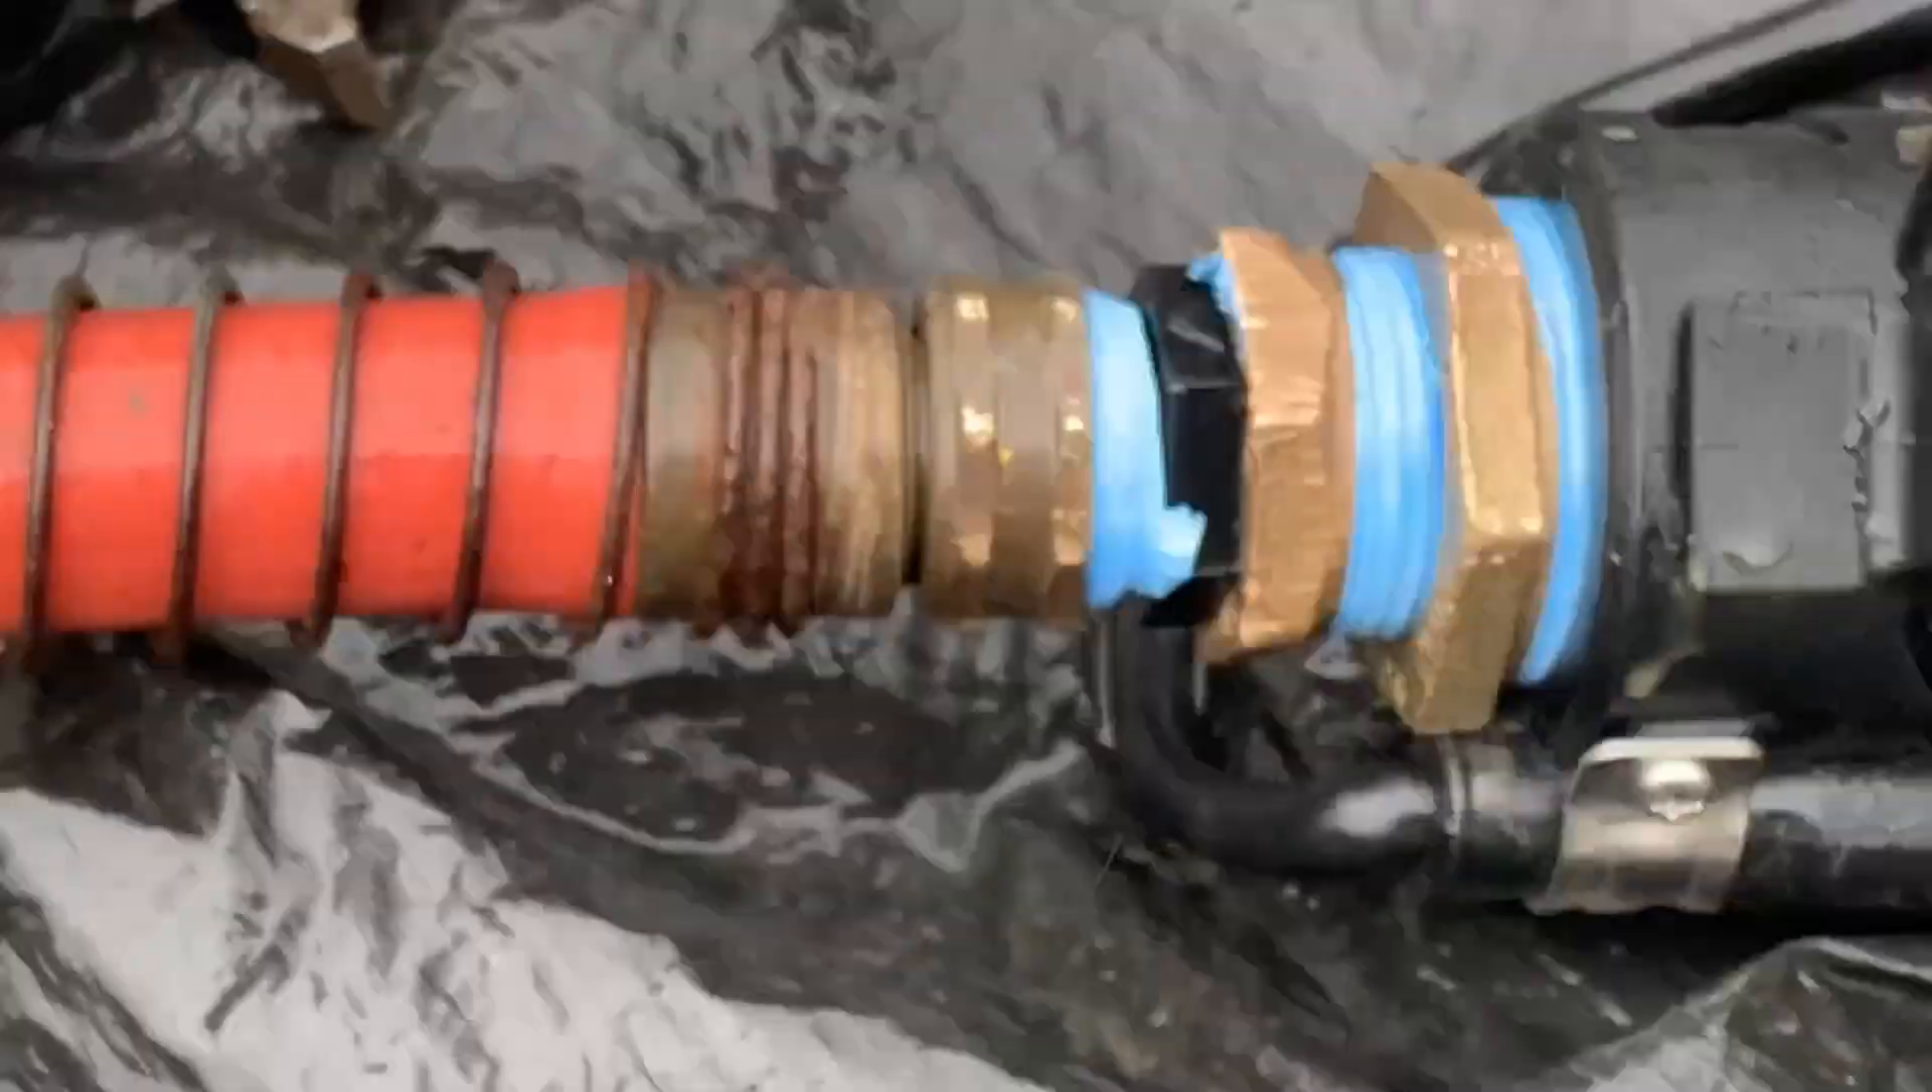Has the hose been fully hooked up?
Yes.